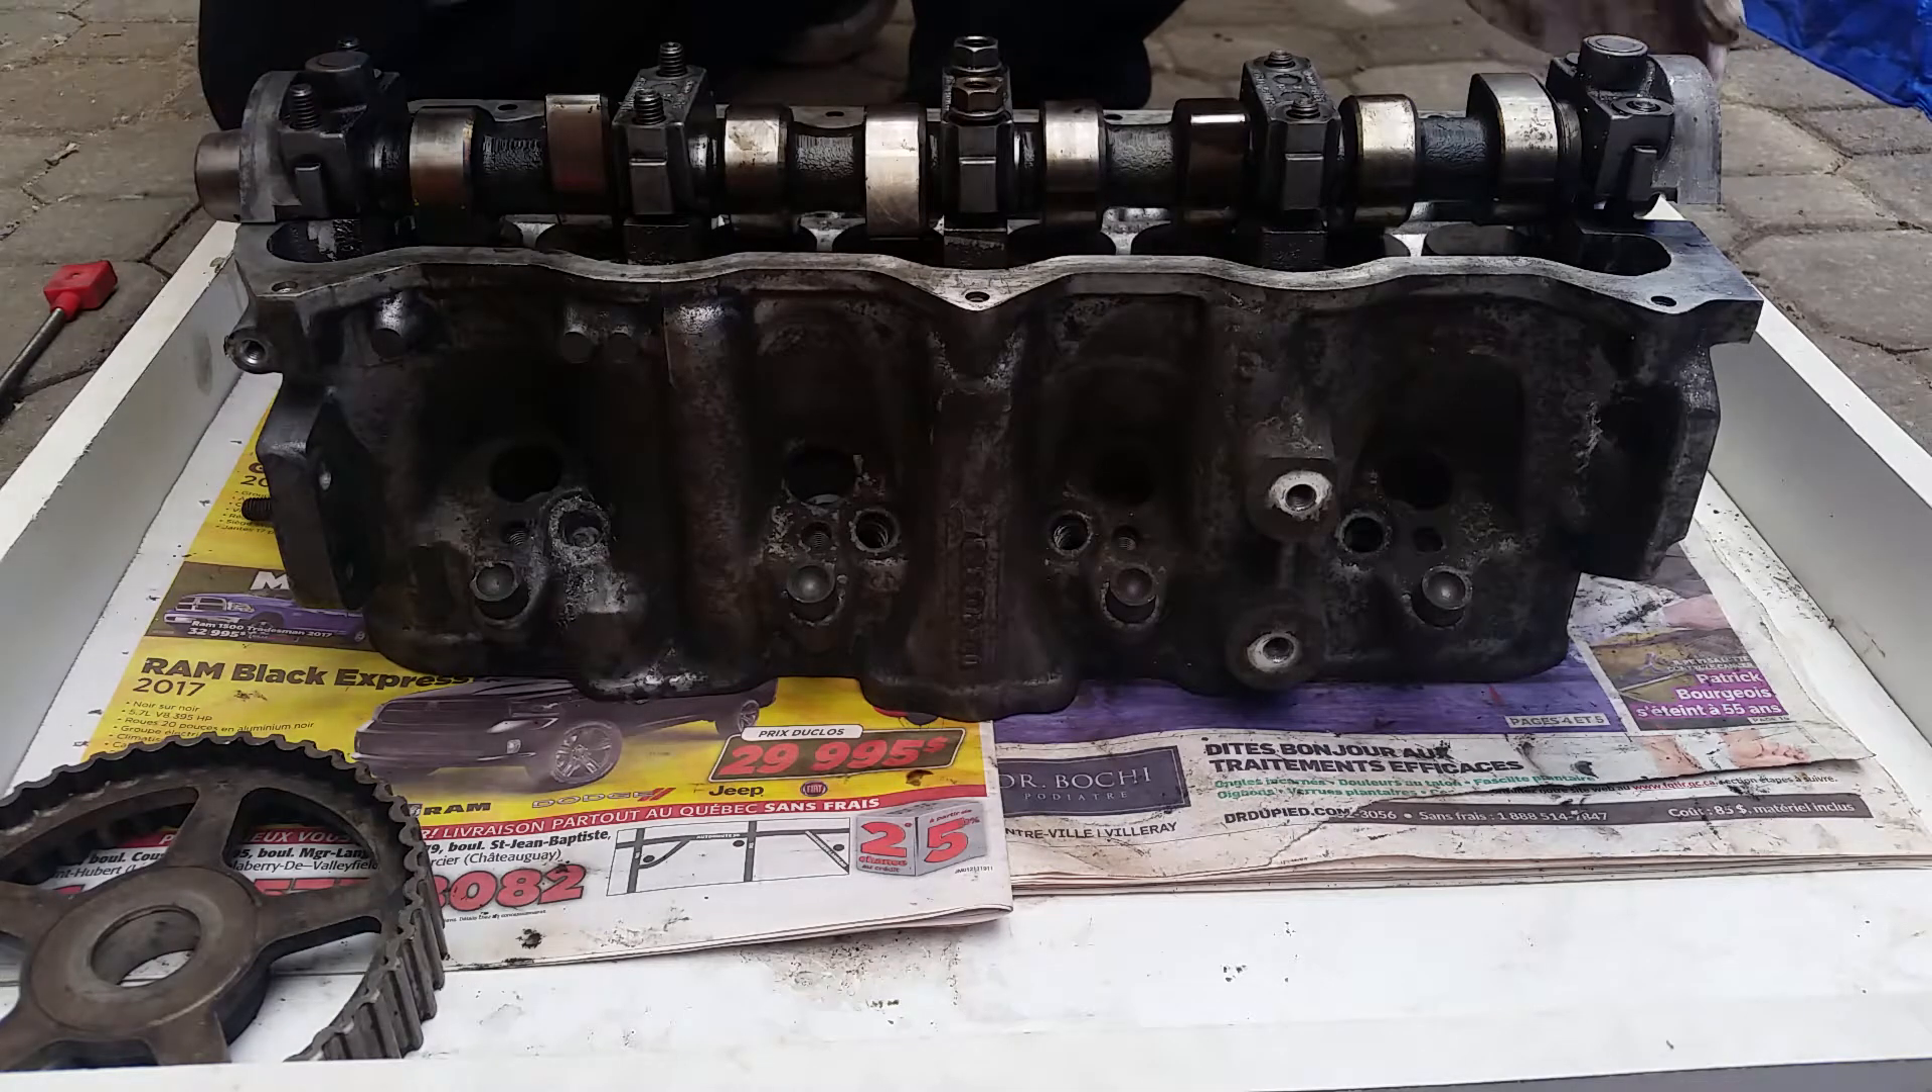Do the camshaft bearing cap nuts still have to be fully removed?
Yes.